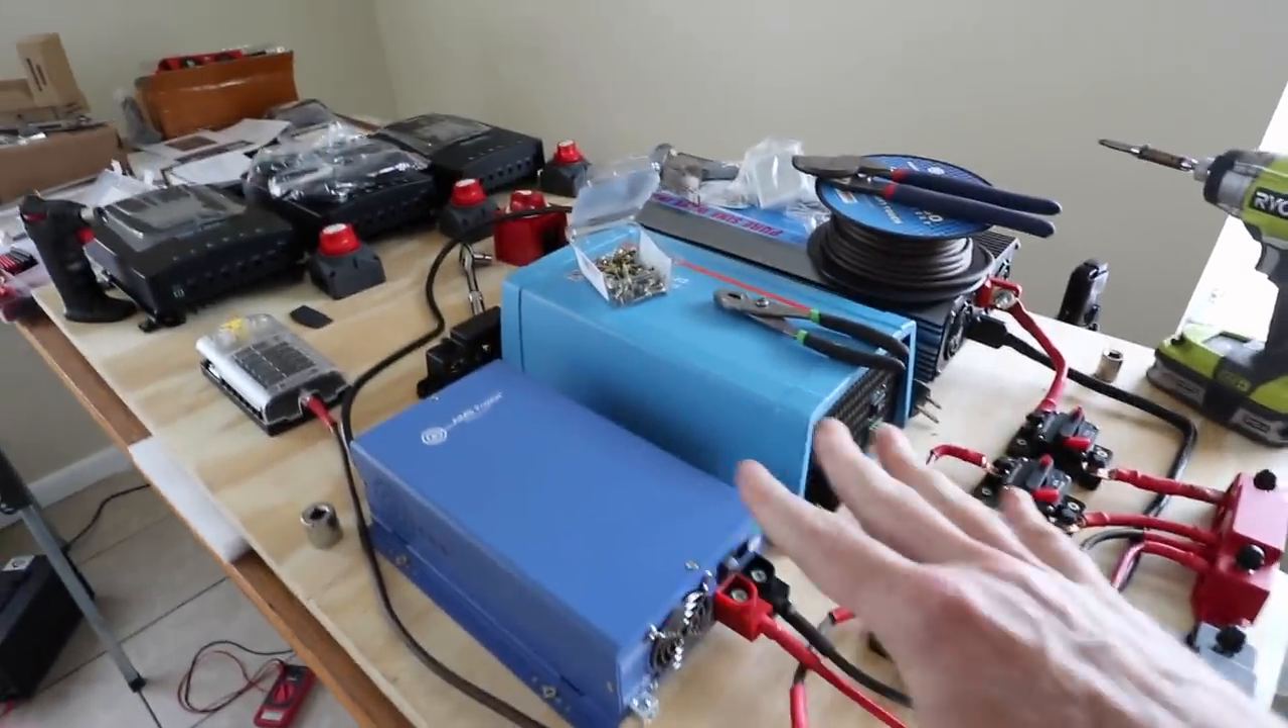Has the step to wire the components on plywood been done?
No.